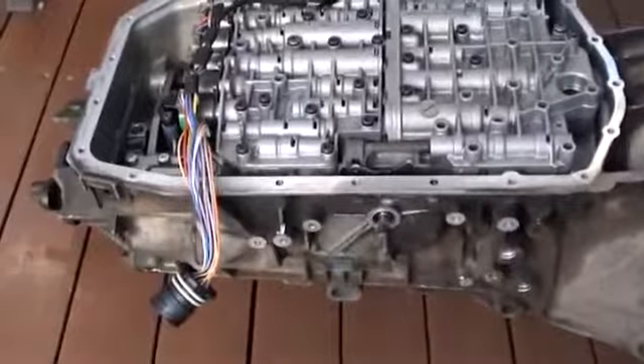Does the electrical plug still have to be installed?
Yes.